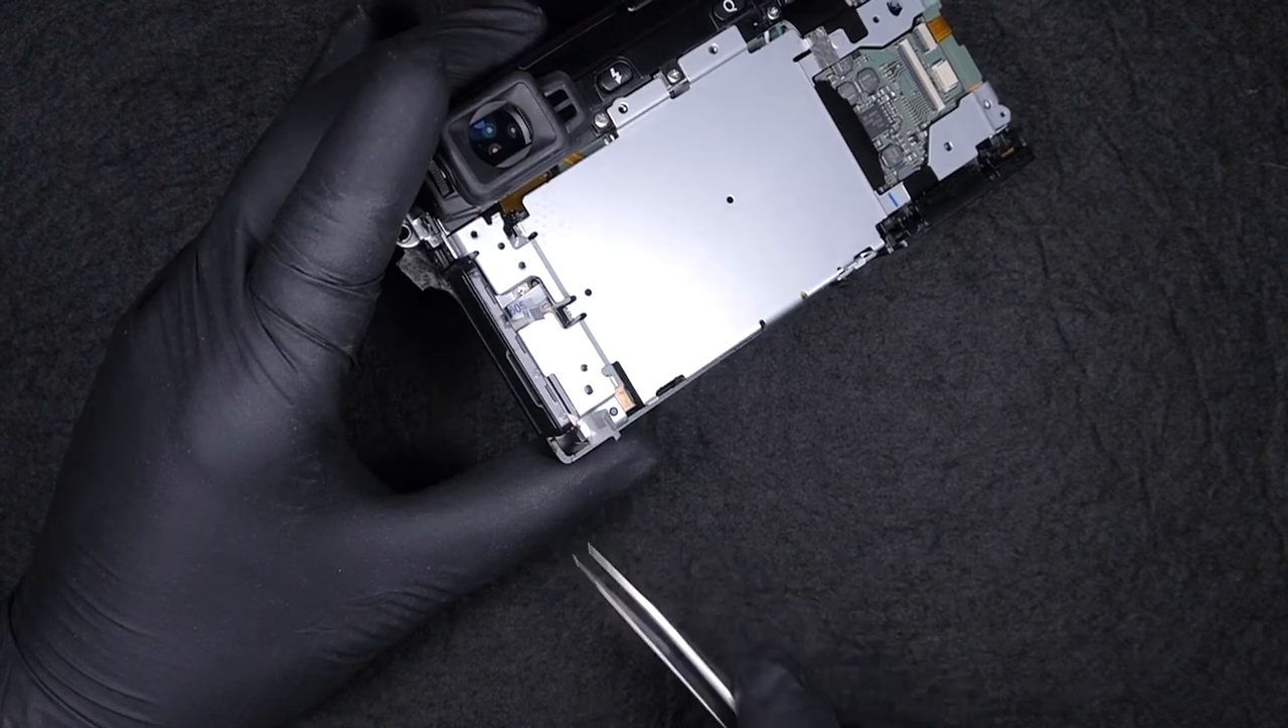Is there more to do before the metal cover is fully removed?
Yes.